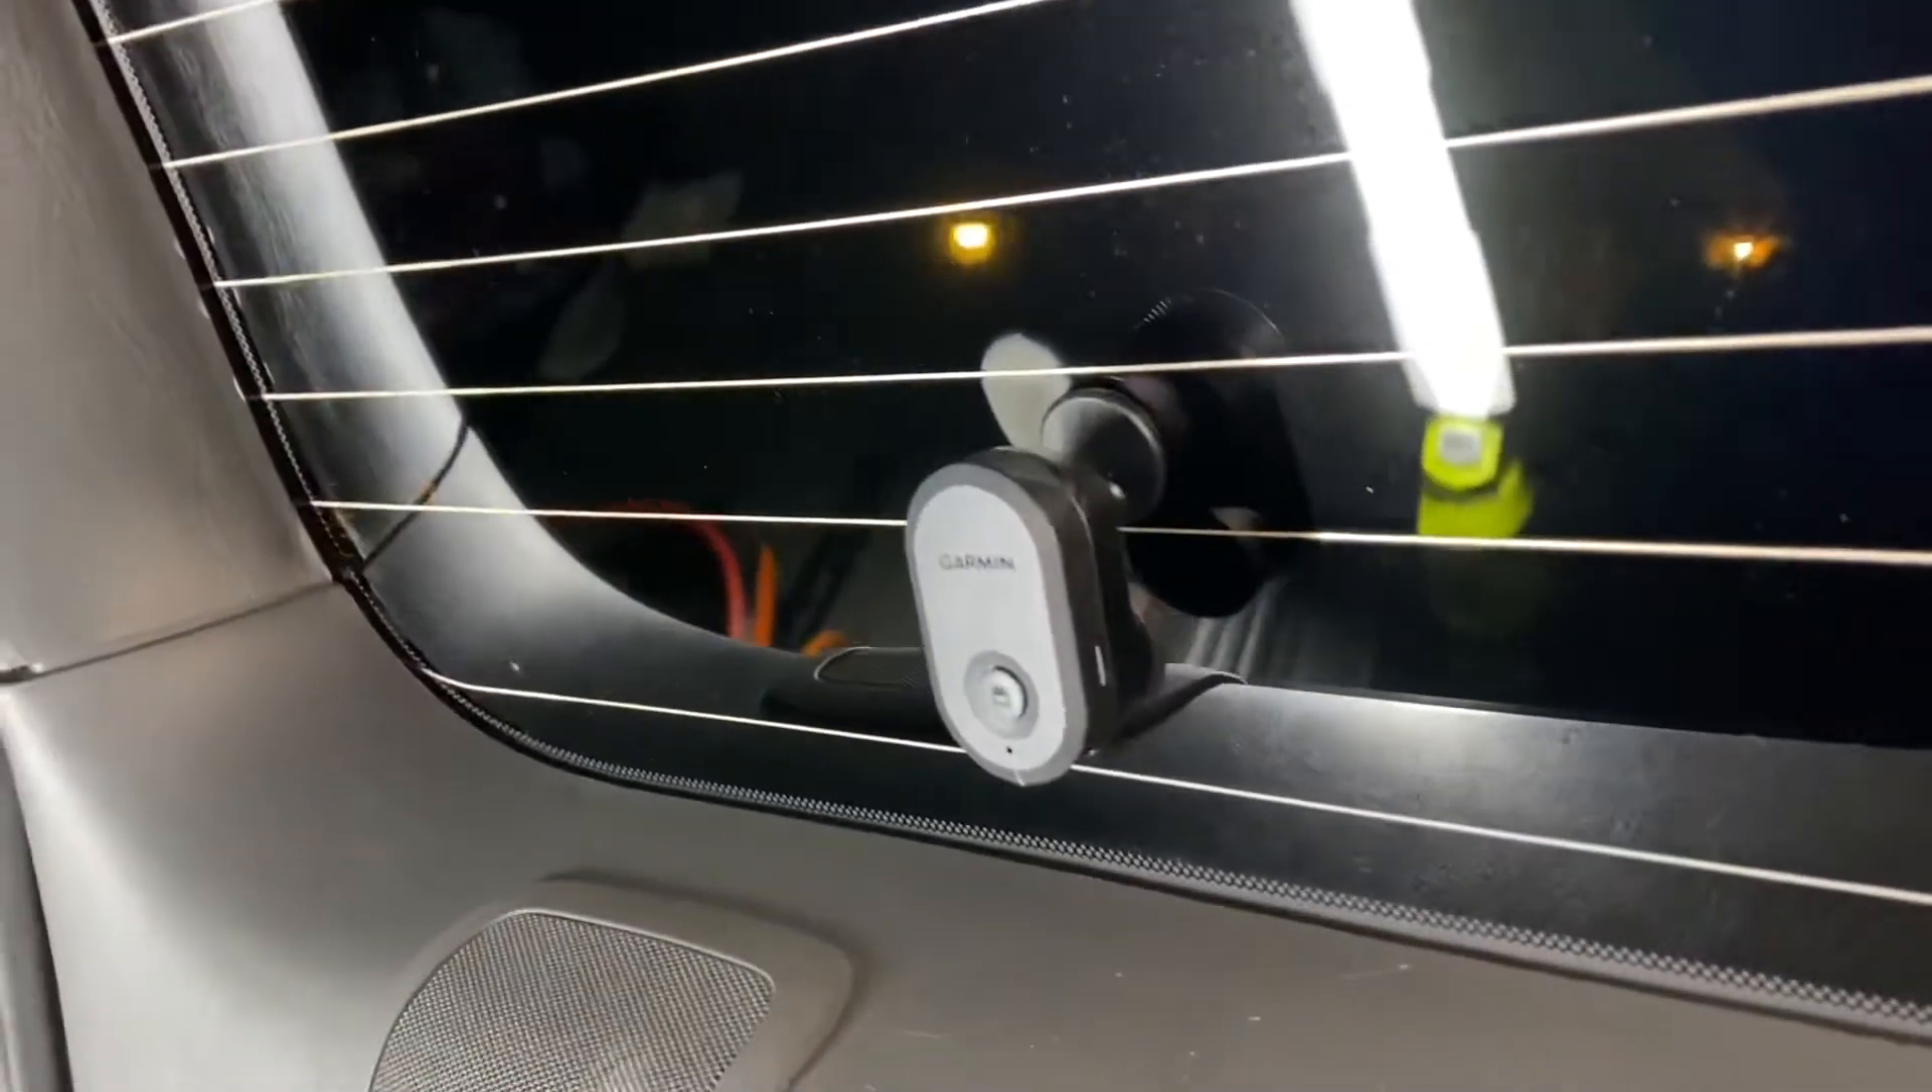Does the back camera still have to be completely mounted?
No.